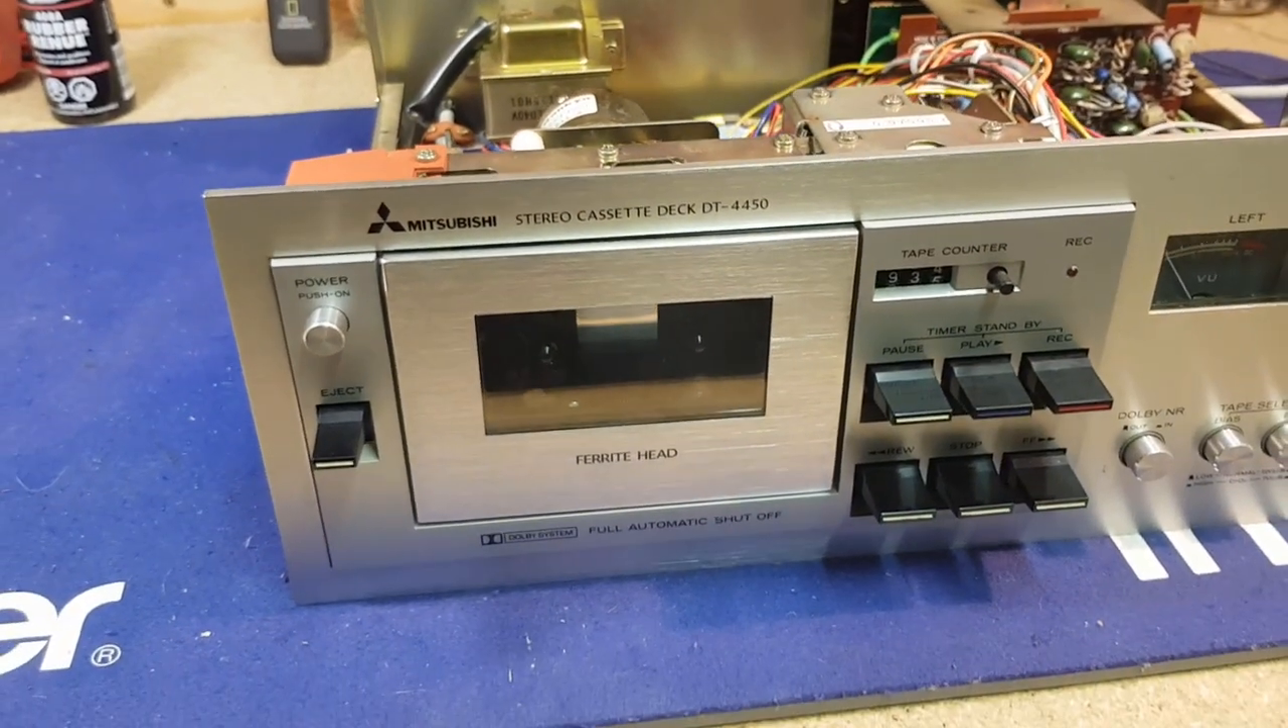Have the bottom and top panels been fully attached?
No.